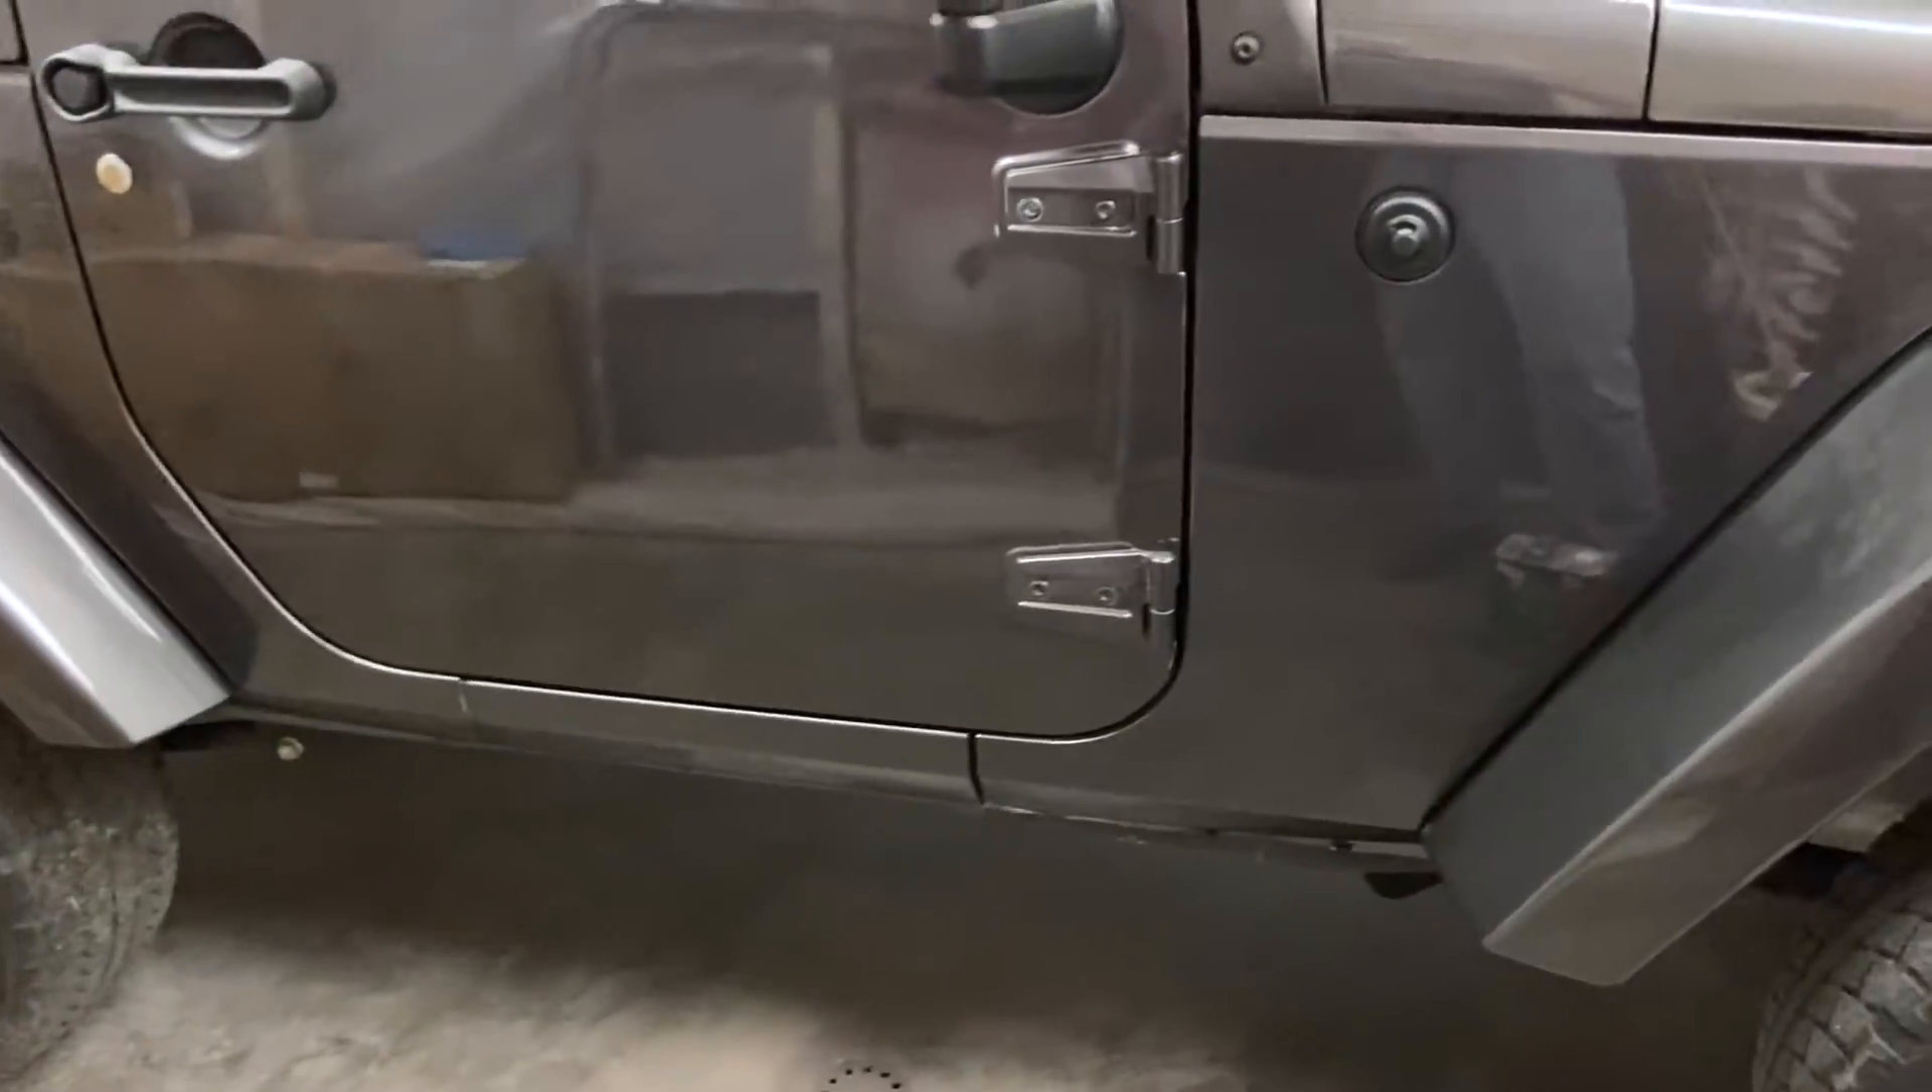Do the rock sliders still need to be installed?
Yes.